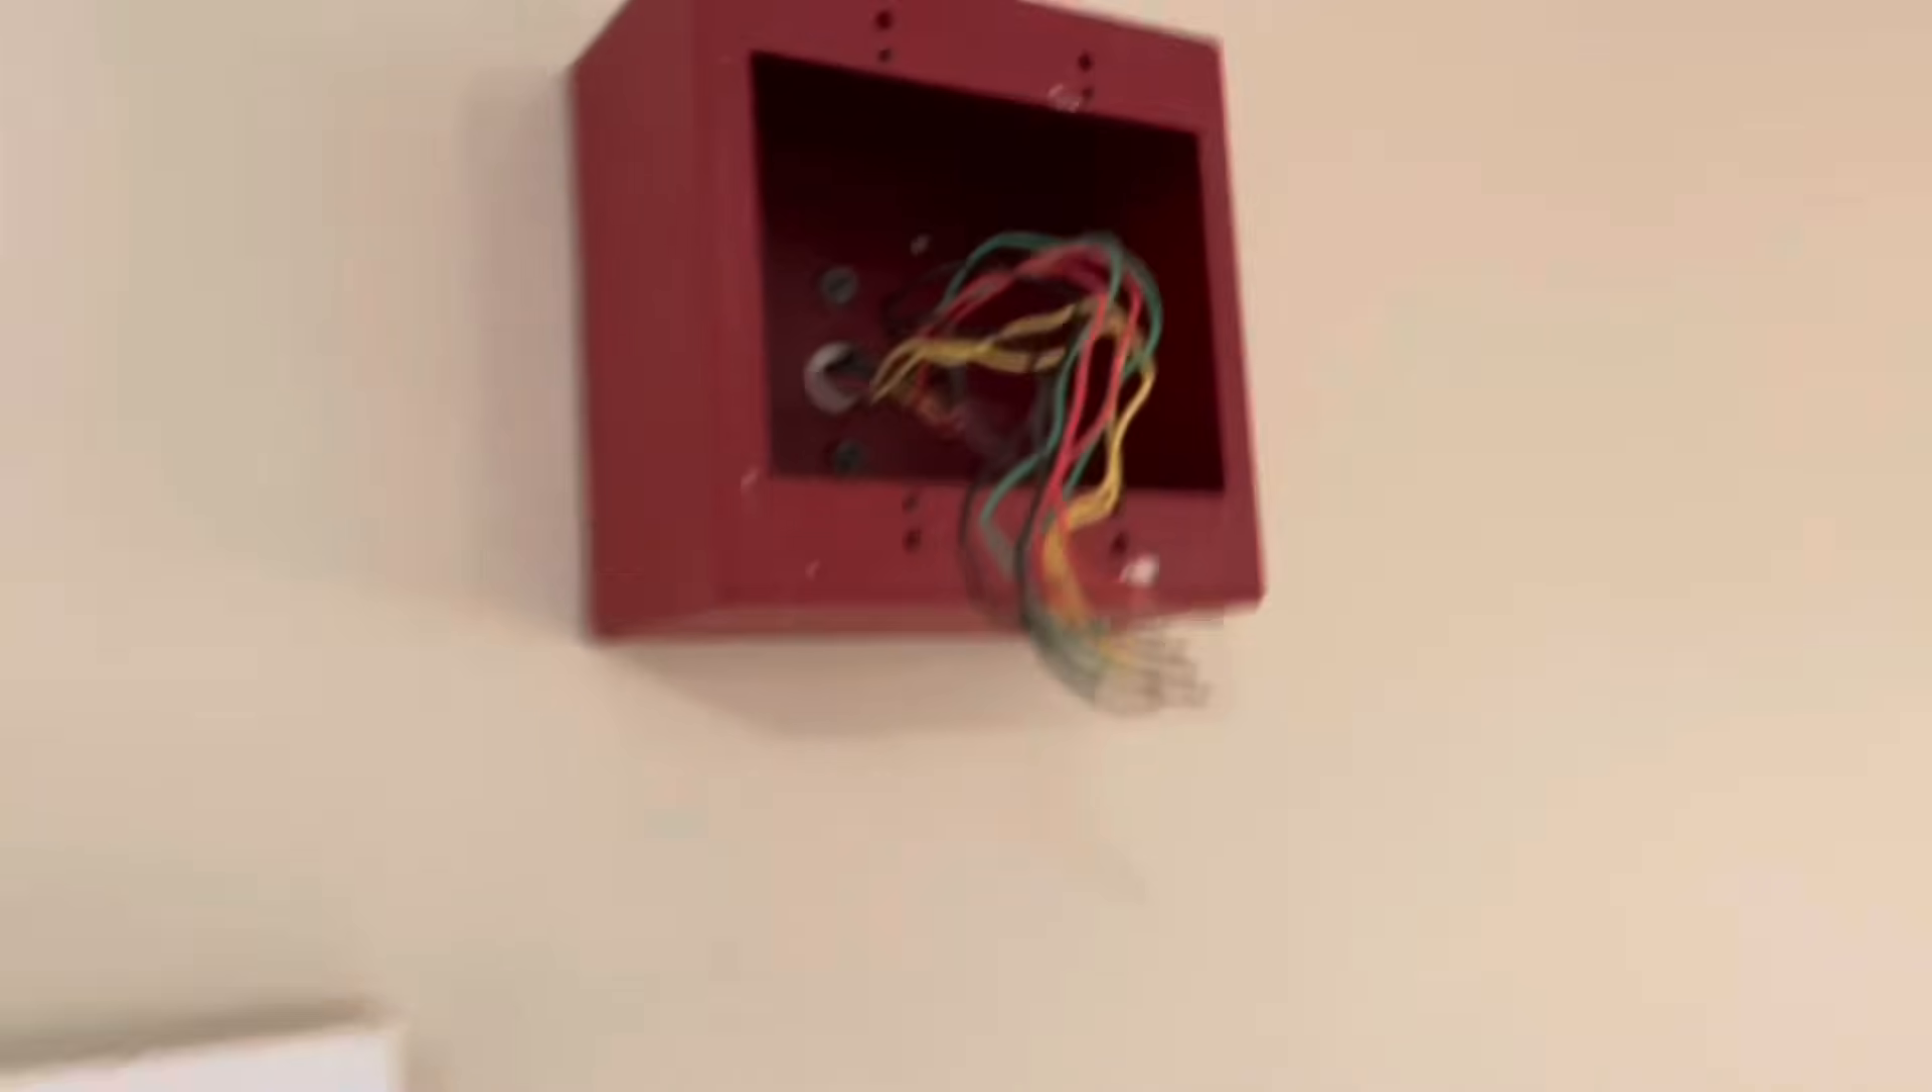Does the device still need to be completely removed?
No.